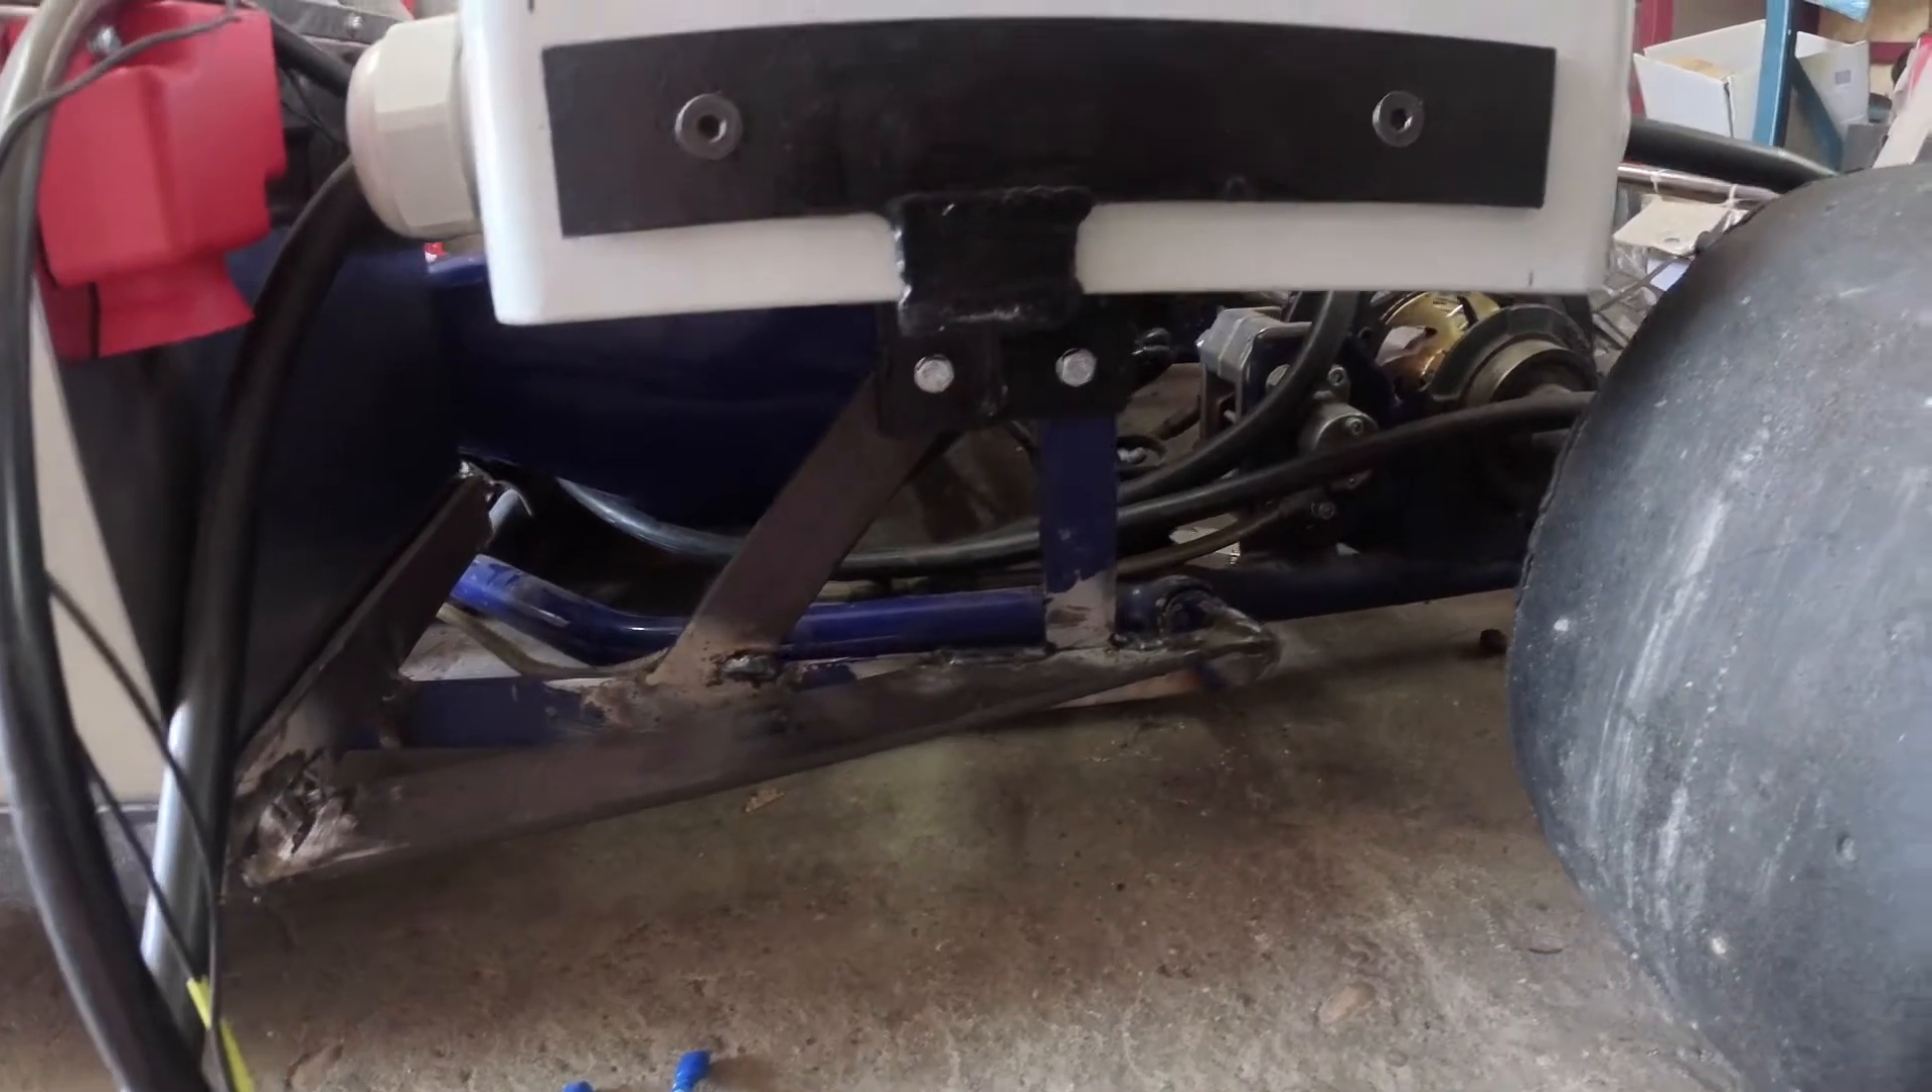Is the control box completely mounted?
Yes.